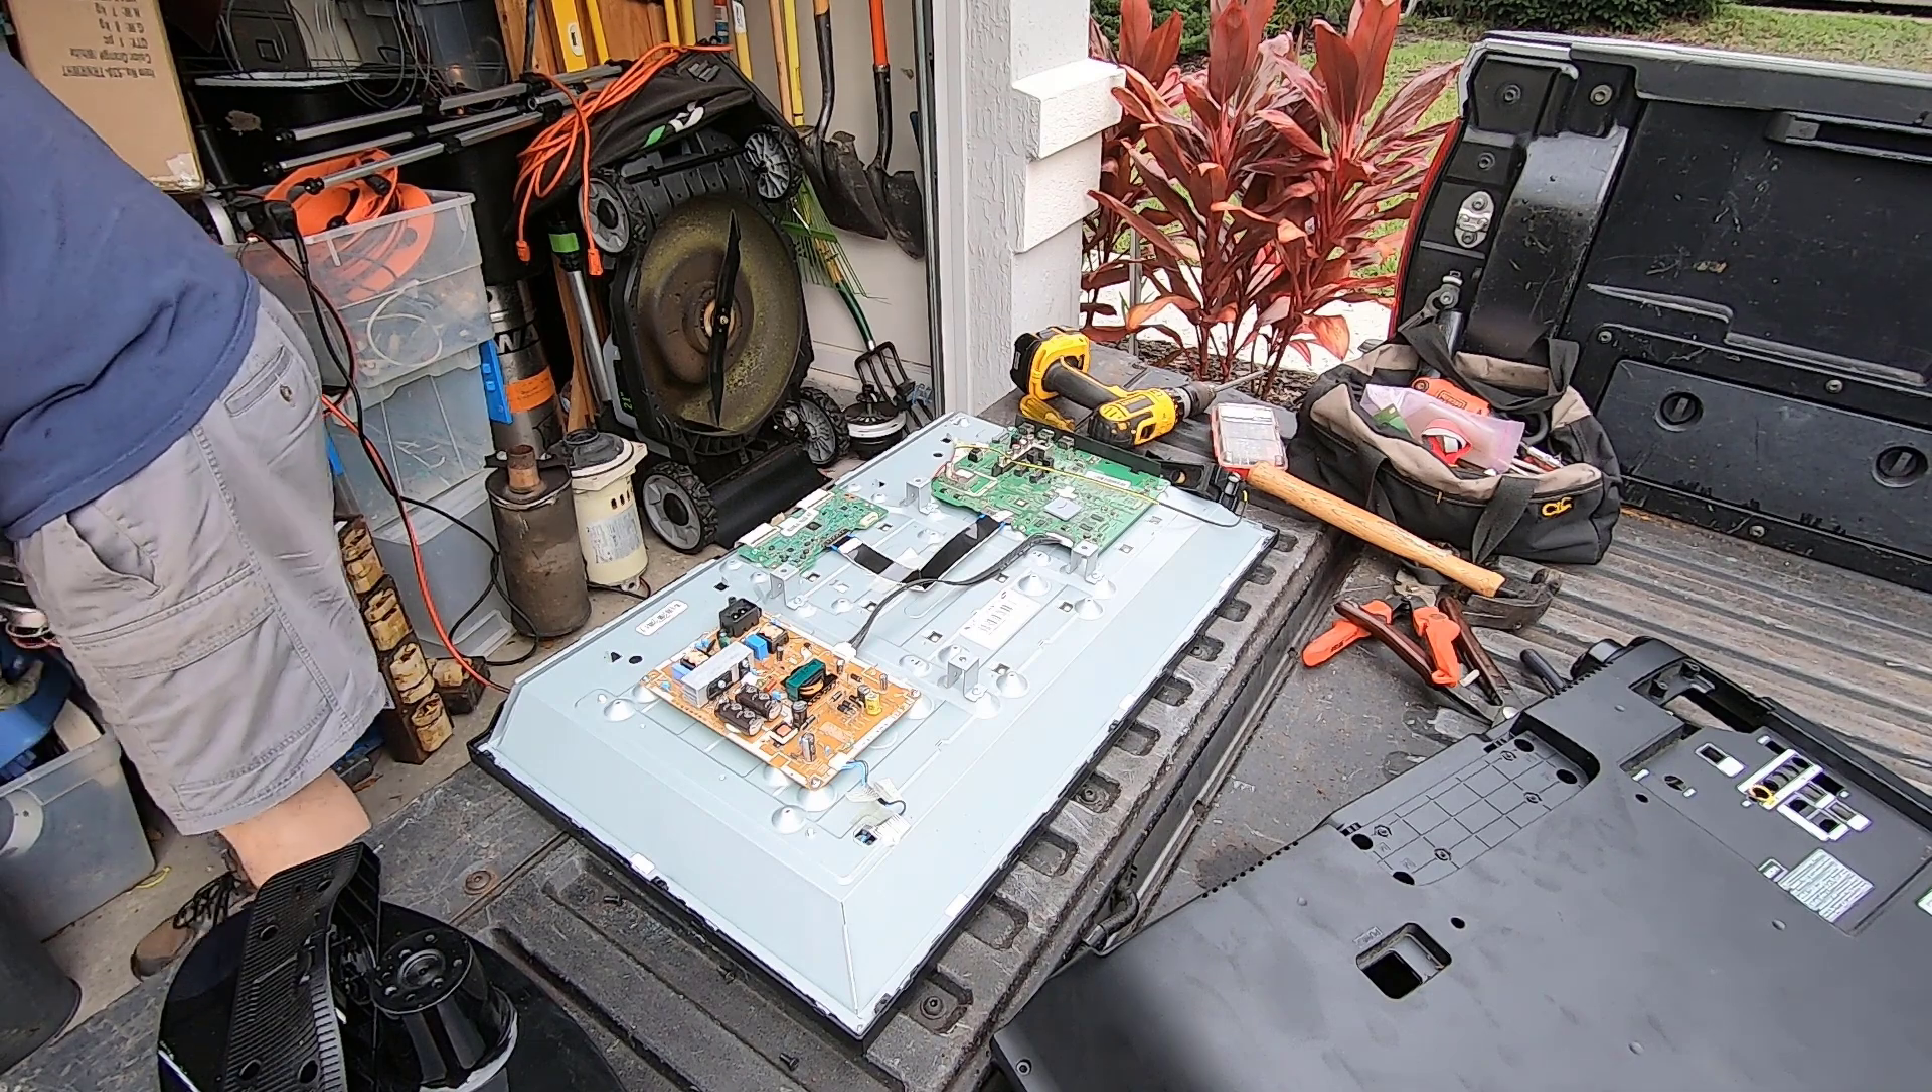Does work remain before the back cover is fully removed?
No.